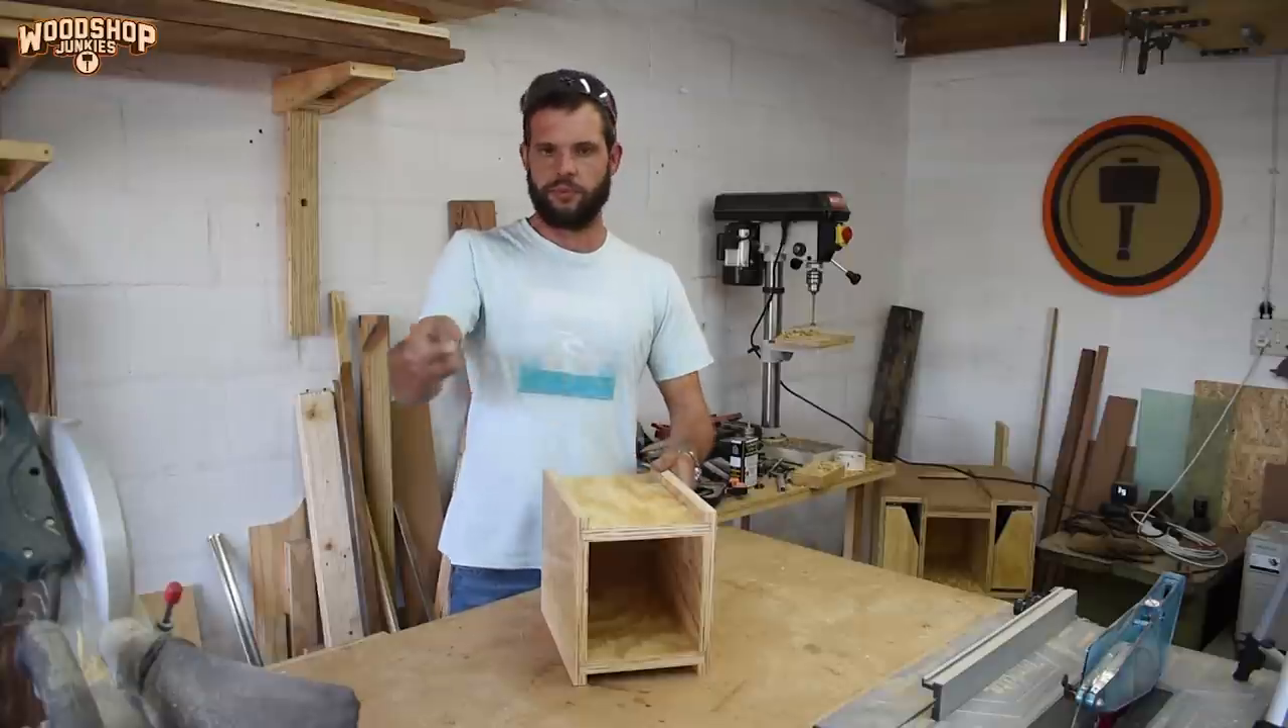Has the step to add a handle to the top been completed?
No.